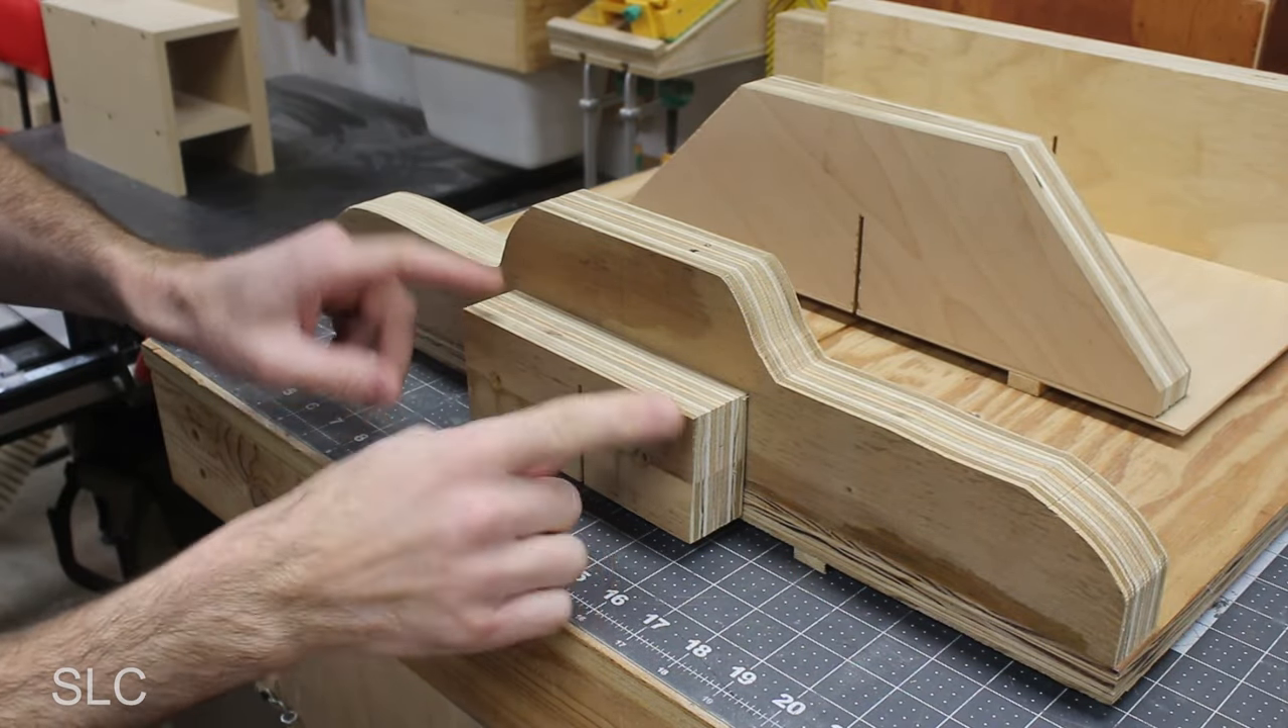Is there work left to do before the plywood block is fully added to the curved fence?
No.